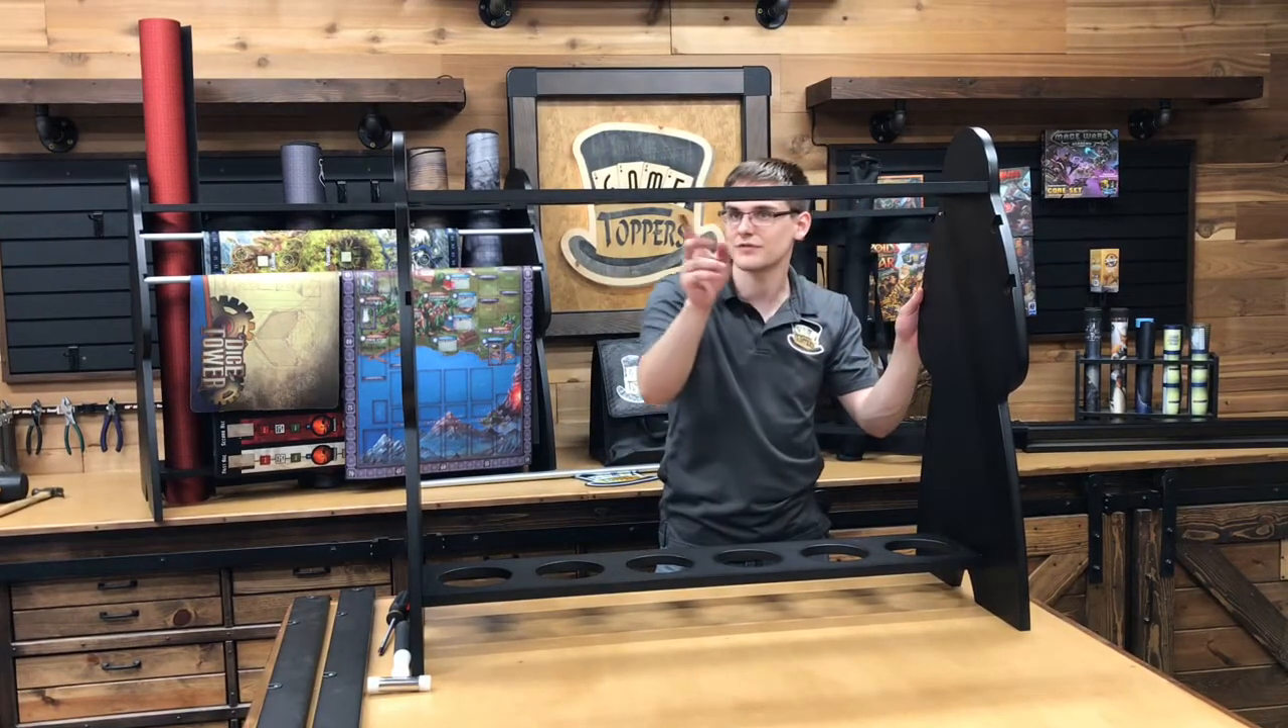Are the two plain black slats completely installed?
No.